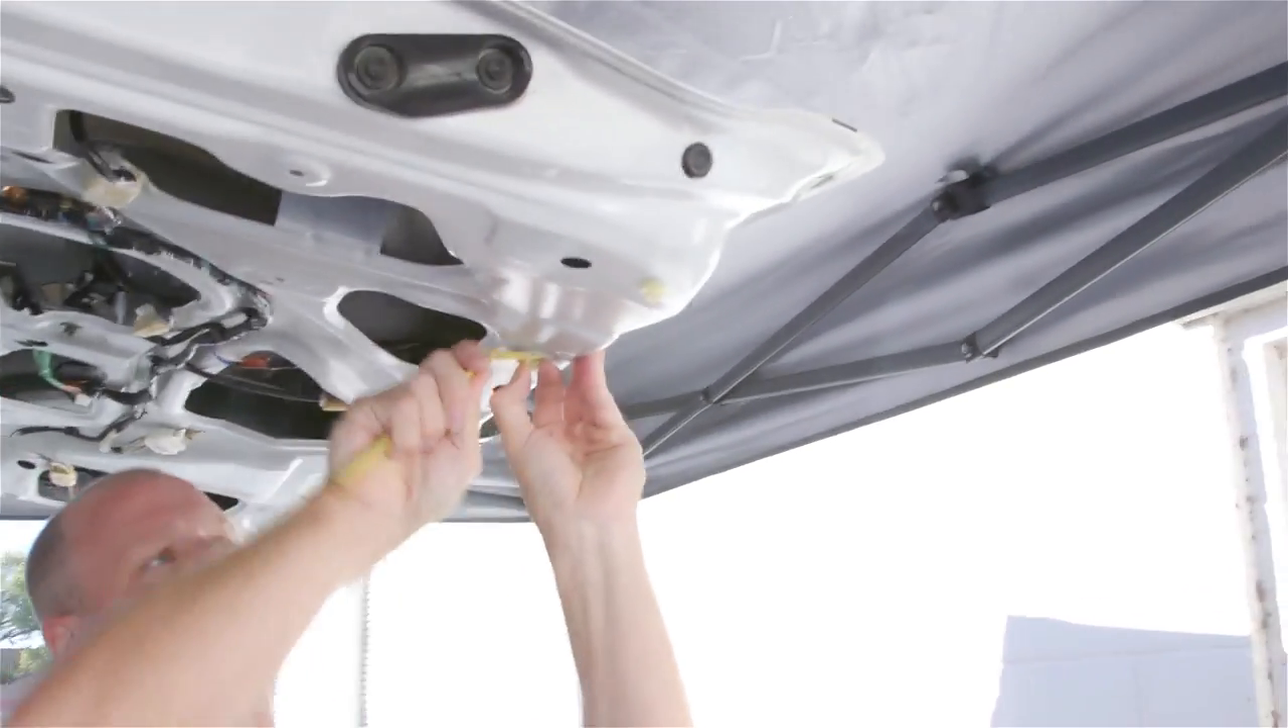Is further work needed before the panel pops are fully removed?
Yes.